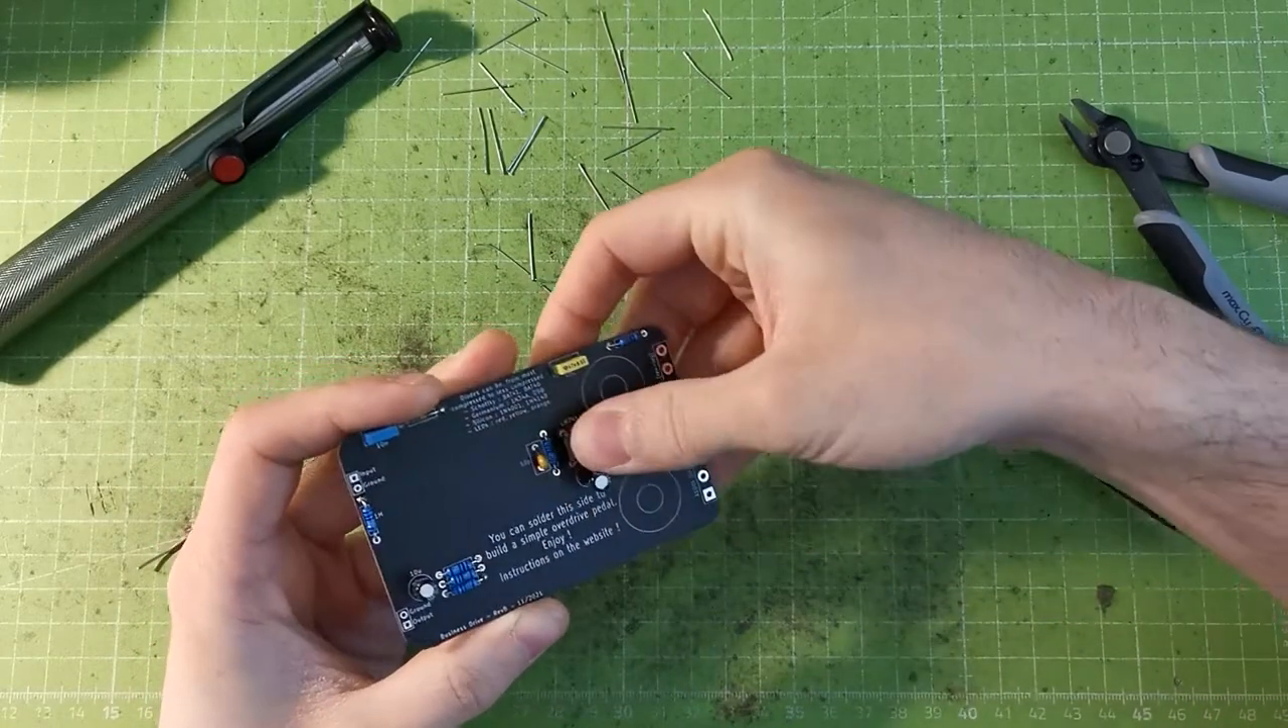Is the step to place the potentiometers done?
No.